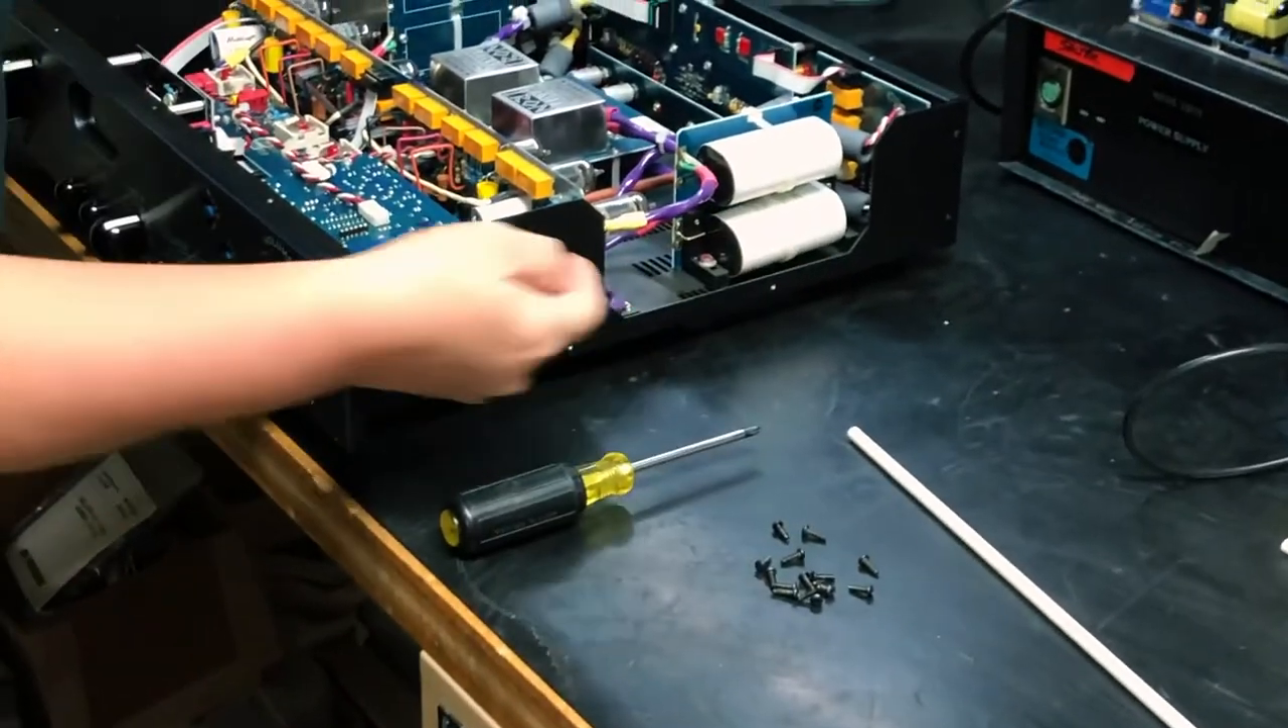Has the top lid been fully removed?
Yes.